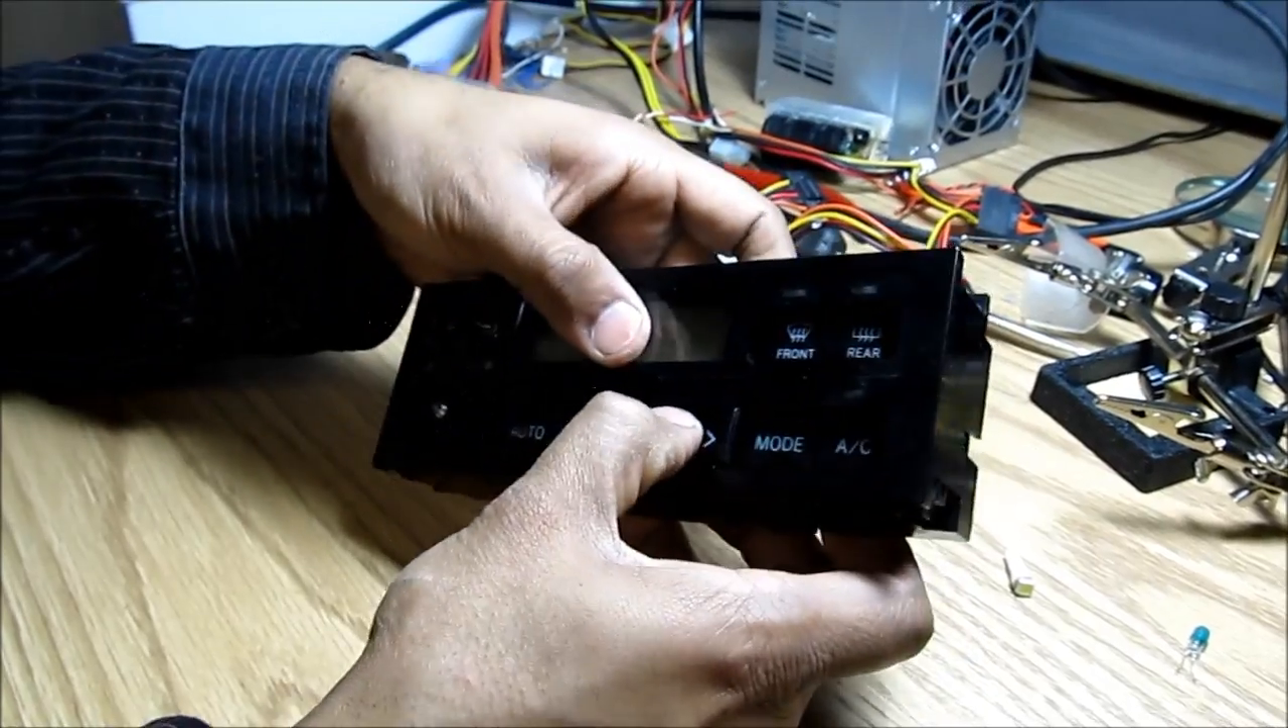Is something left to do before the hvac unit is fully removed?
No.